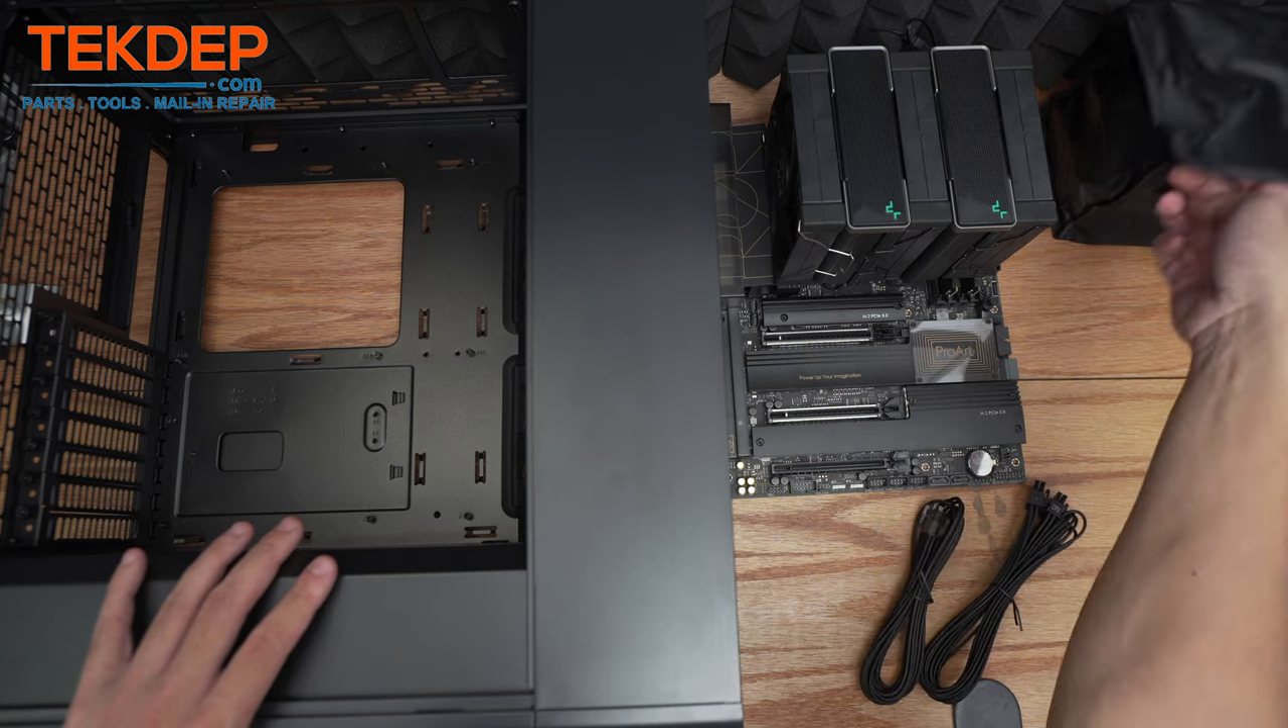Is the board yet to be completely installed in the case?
Yes.